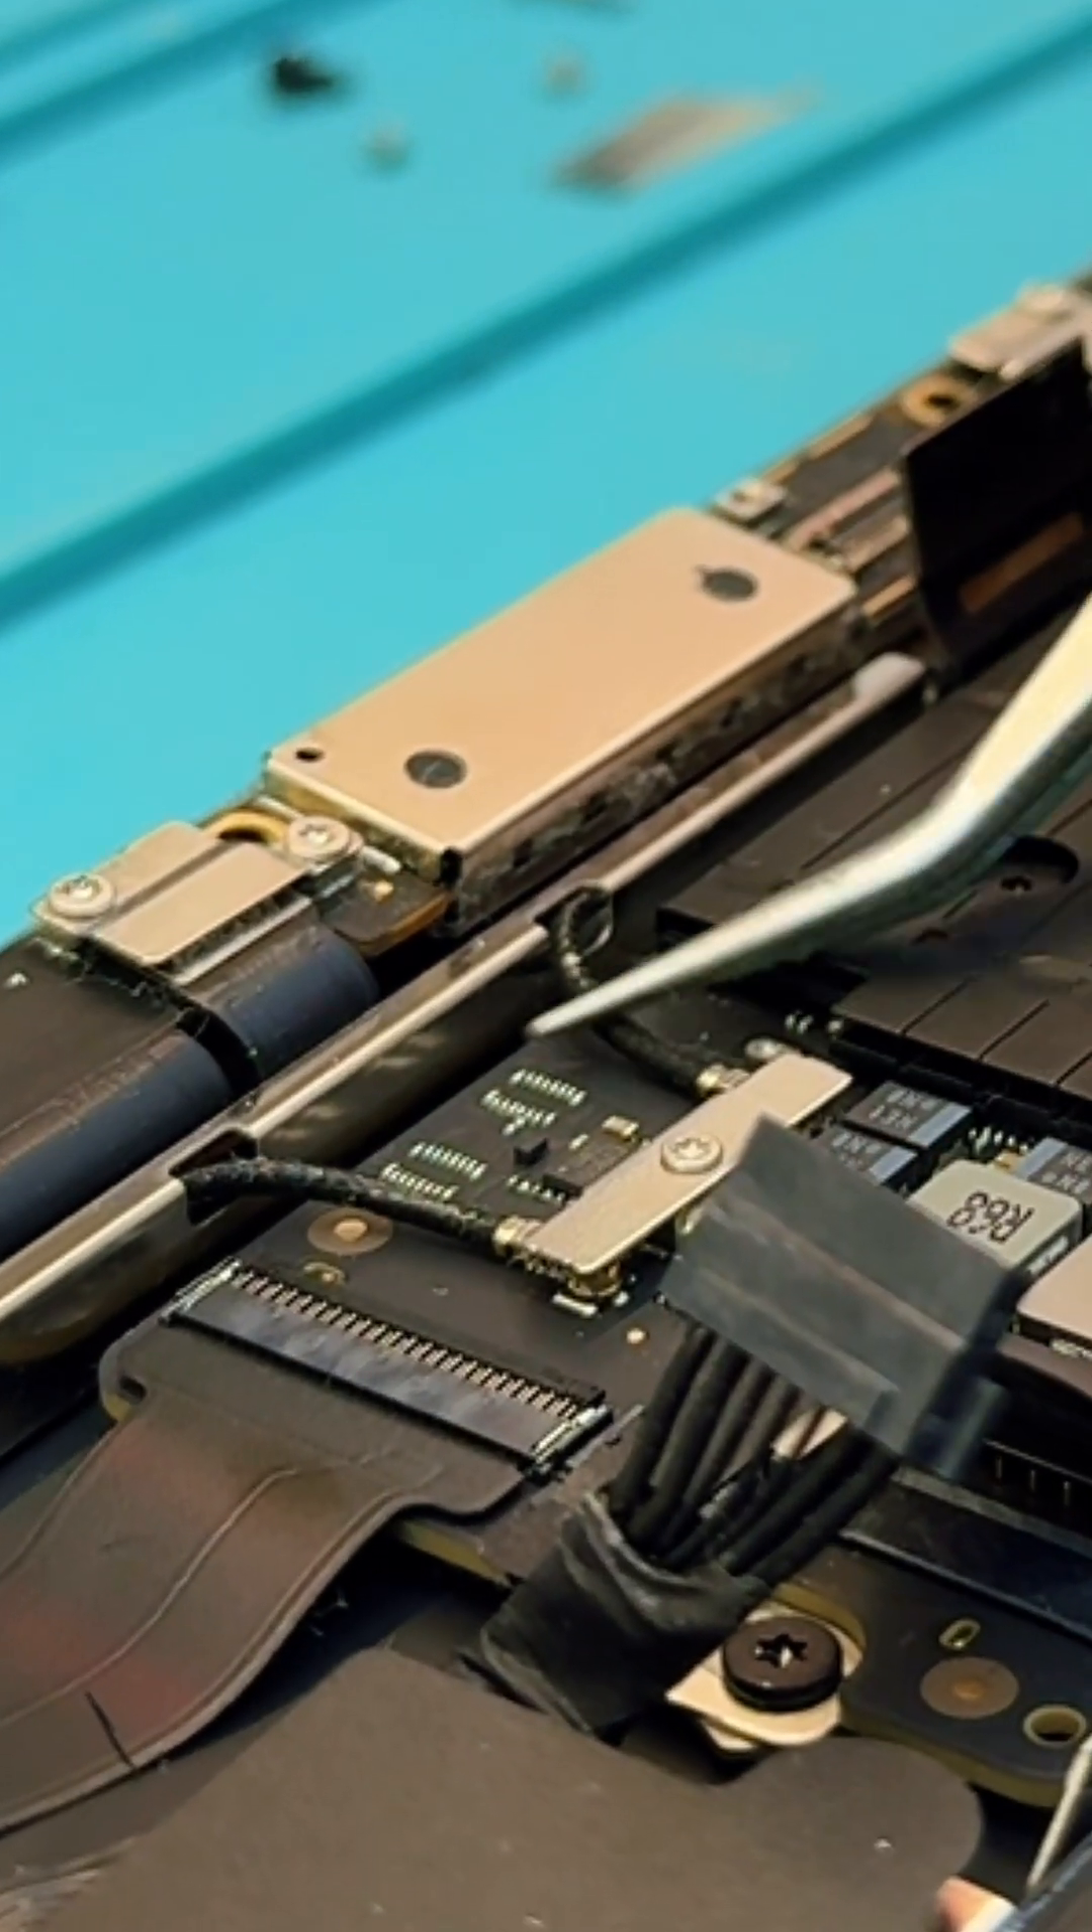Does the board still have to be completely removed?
Yes.